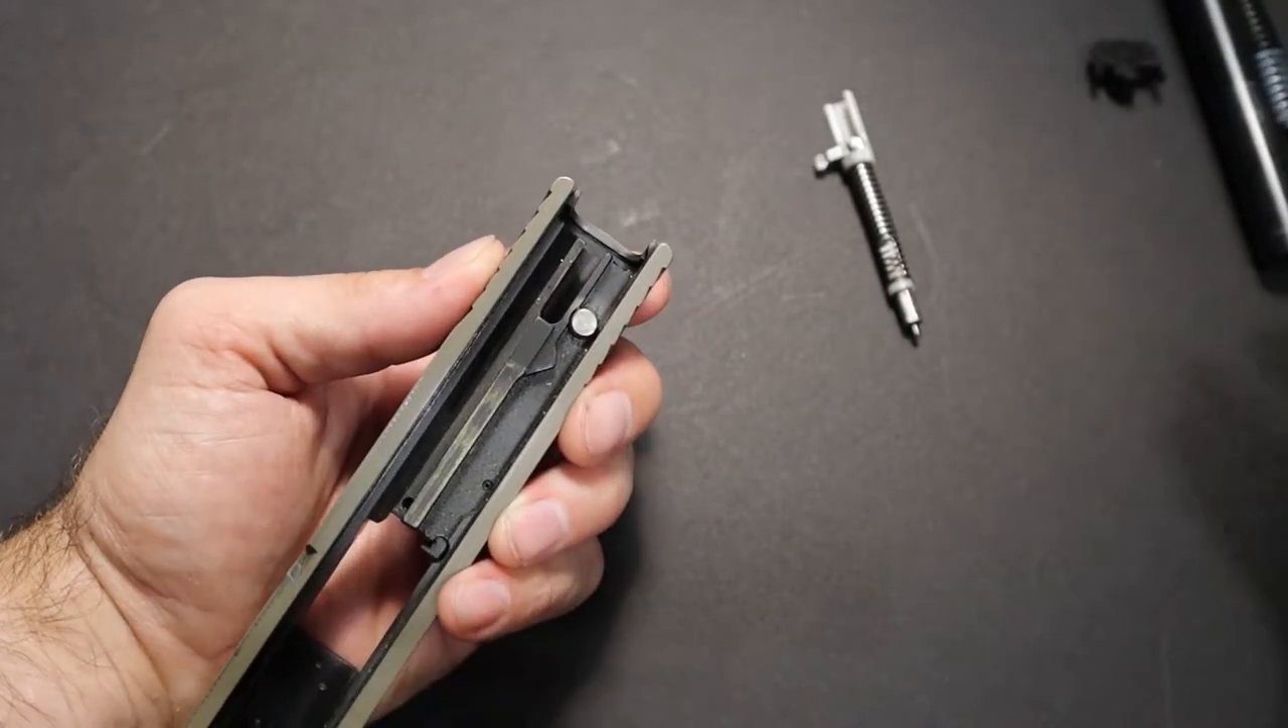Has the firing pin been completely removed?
Yes.